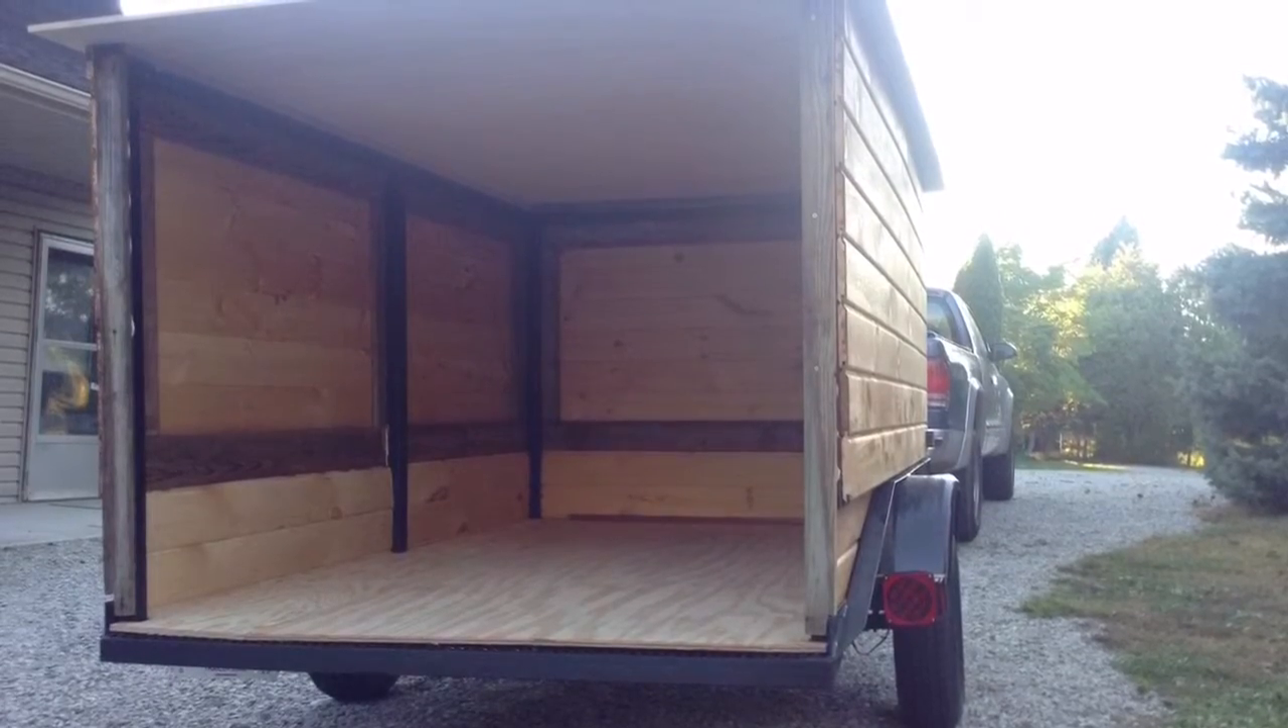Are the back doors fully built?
No.